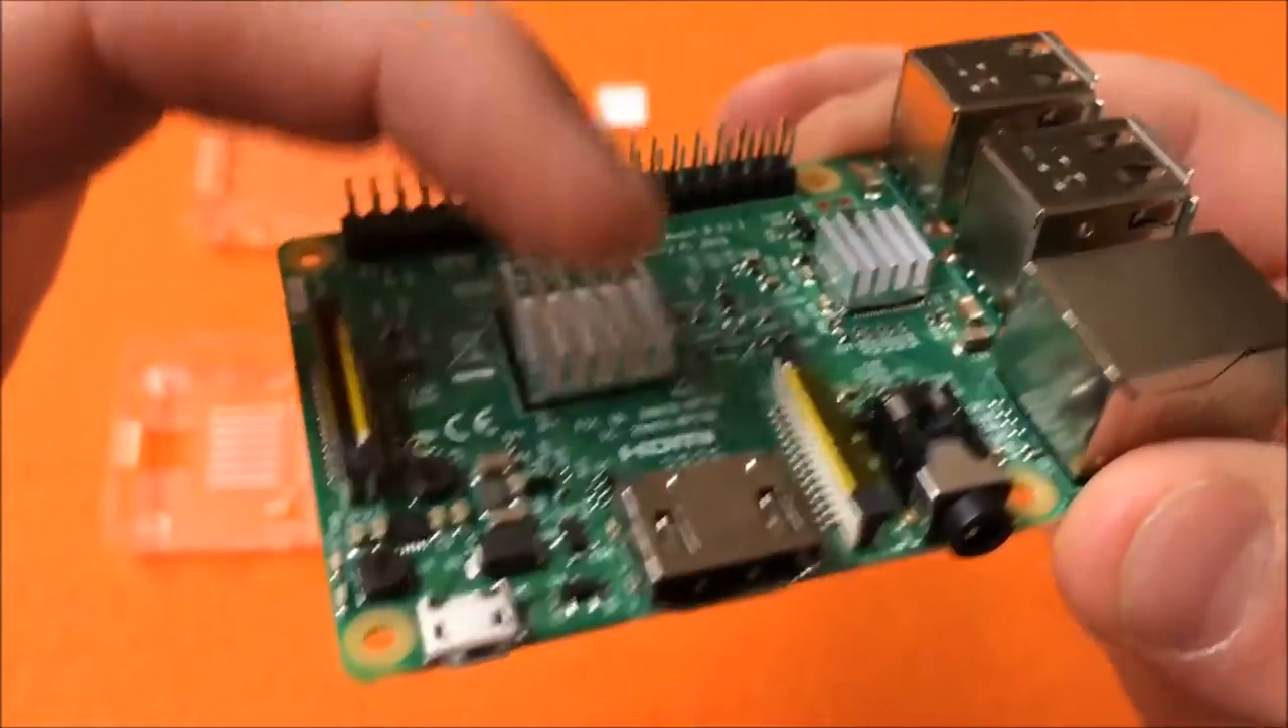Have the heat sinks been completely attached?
Yes.